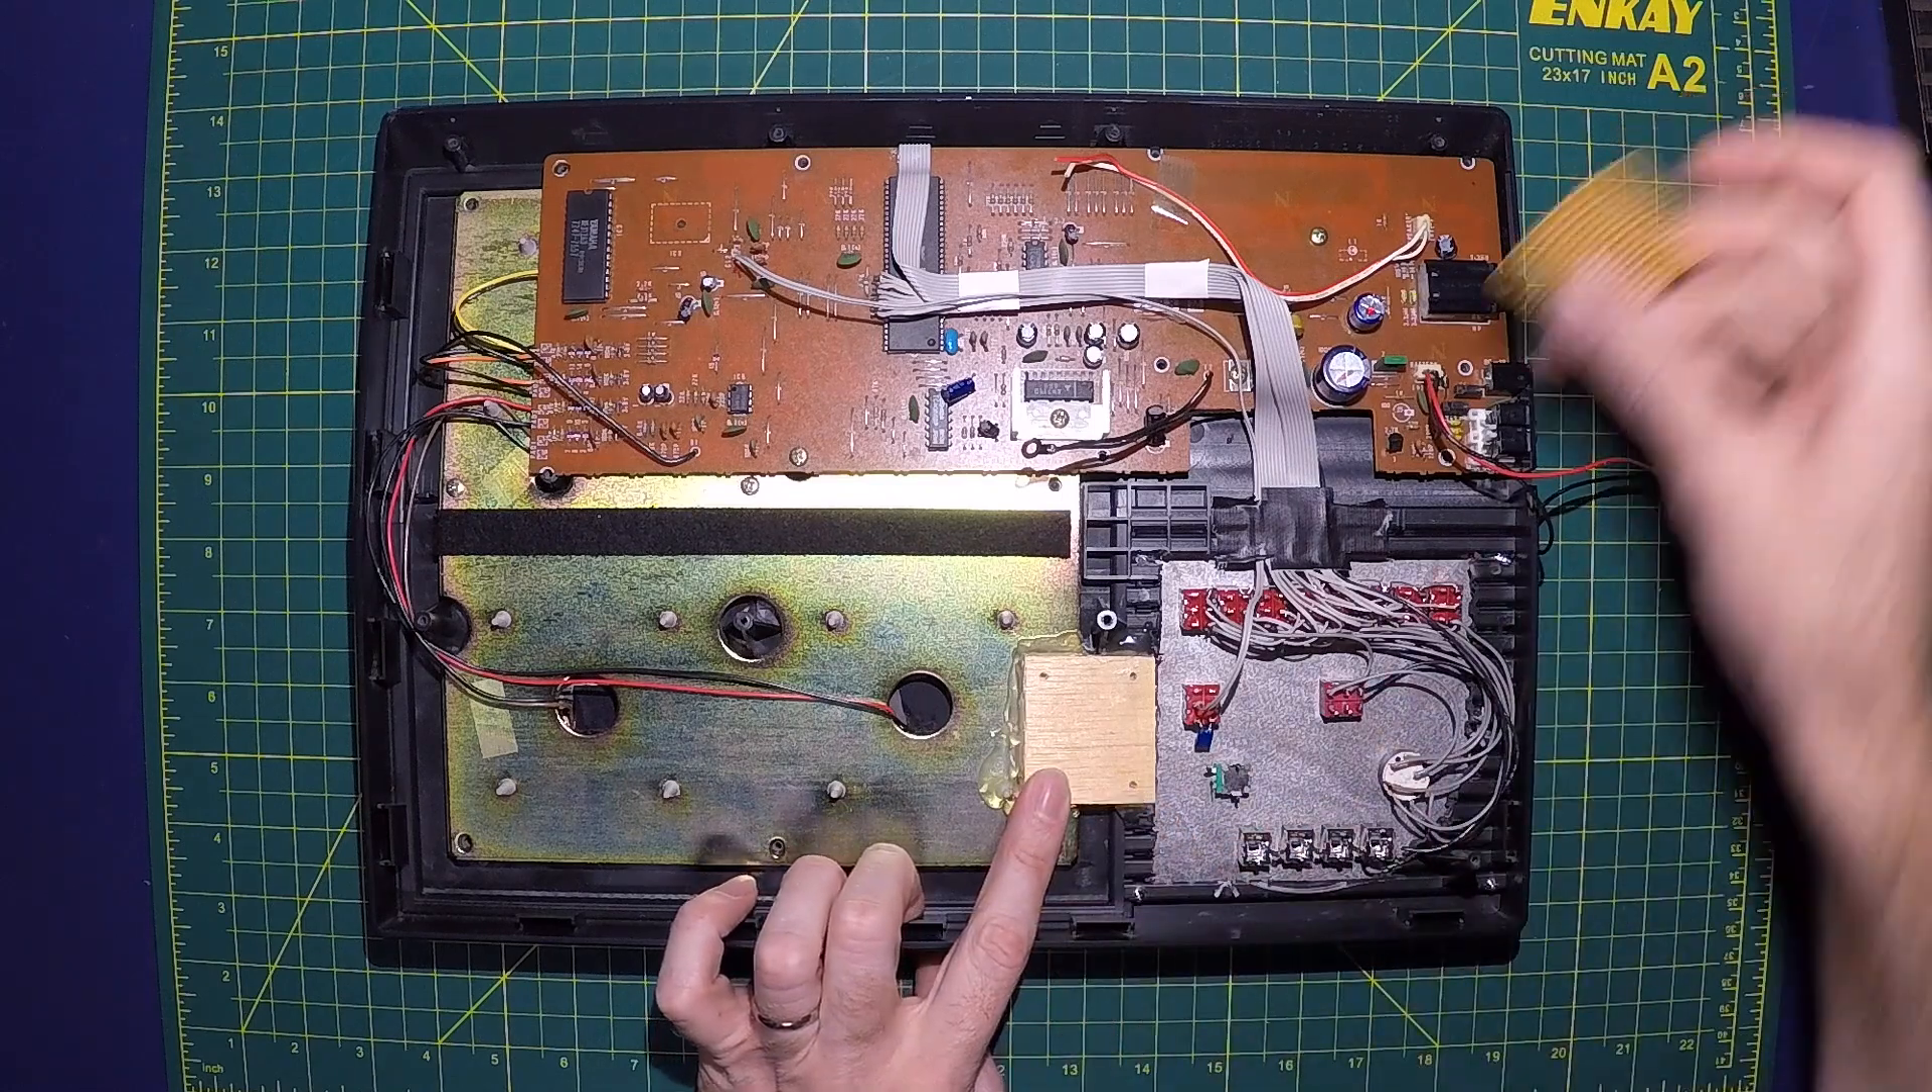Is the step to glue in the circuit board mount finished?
Yes.